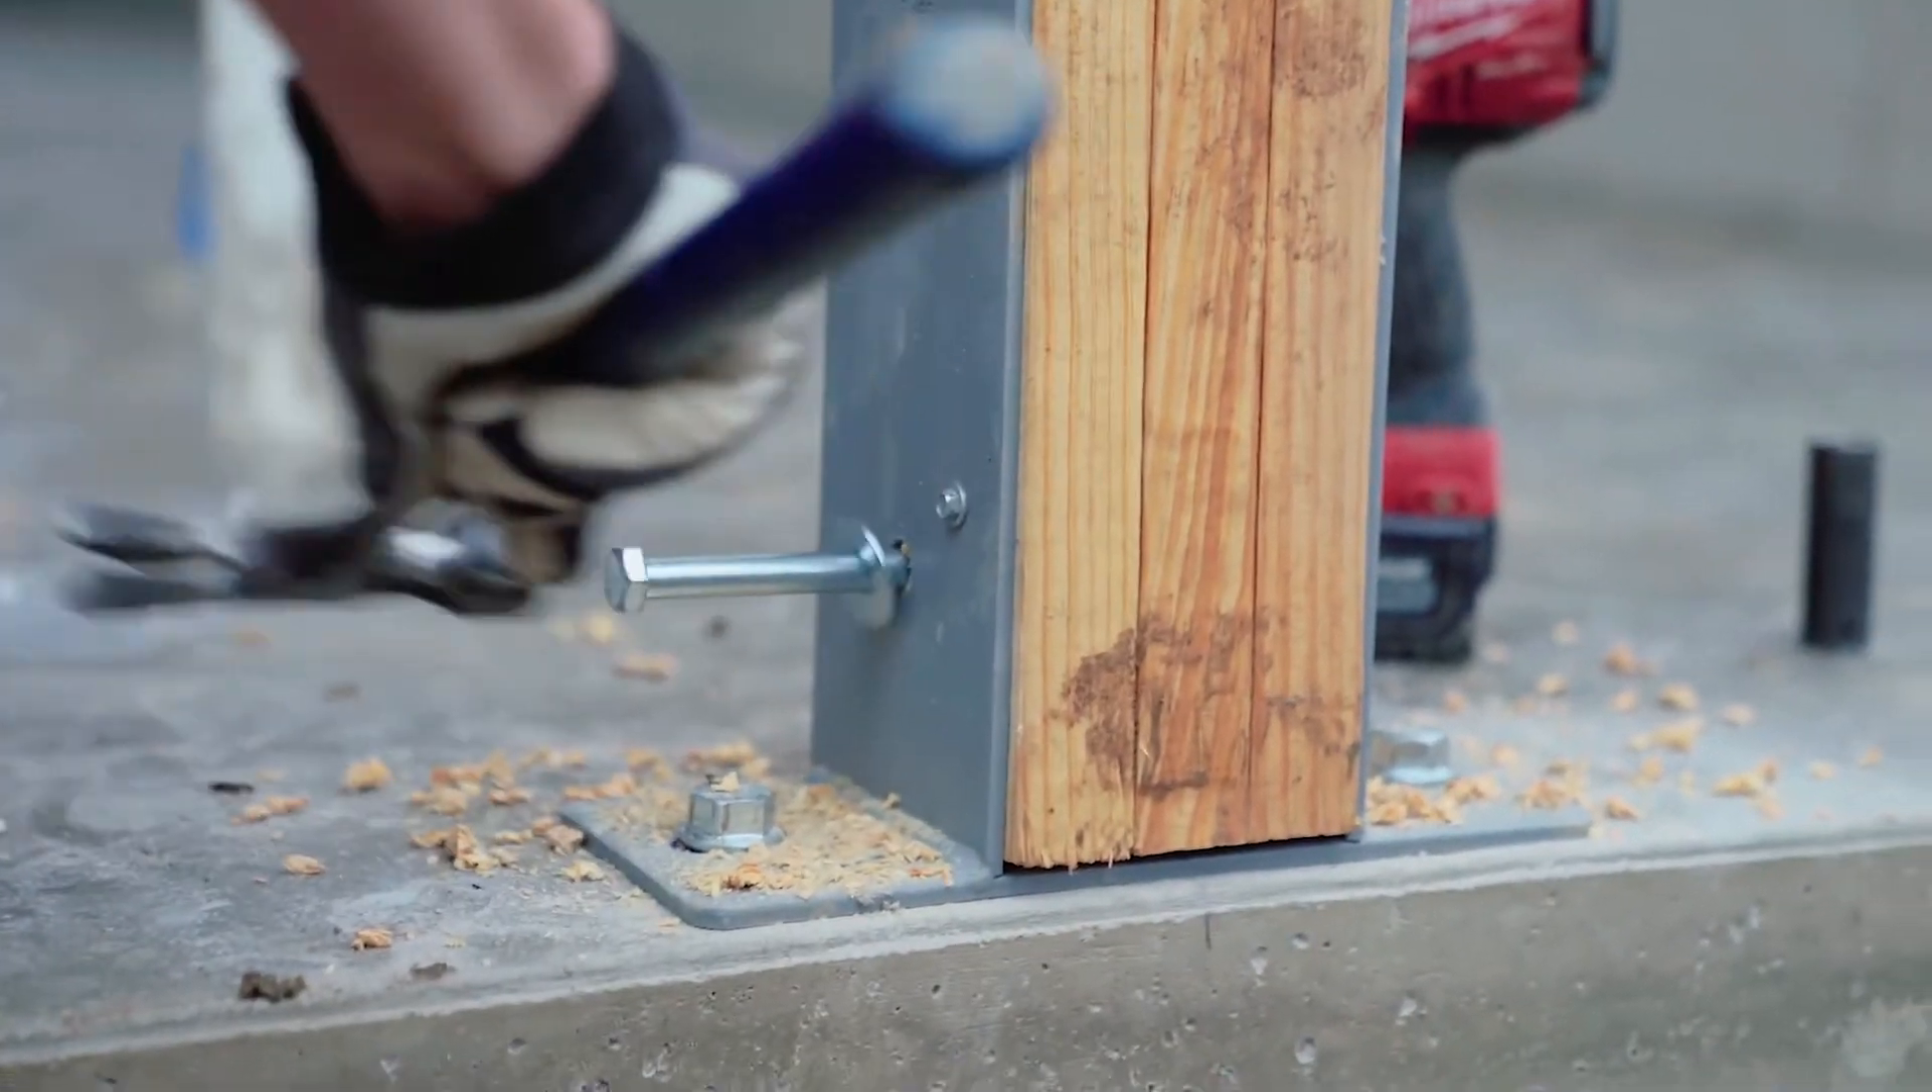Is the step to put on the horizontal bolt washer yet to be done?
No.